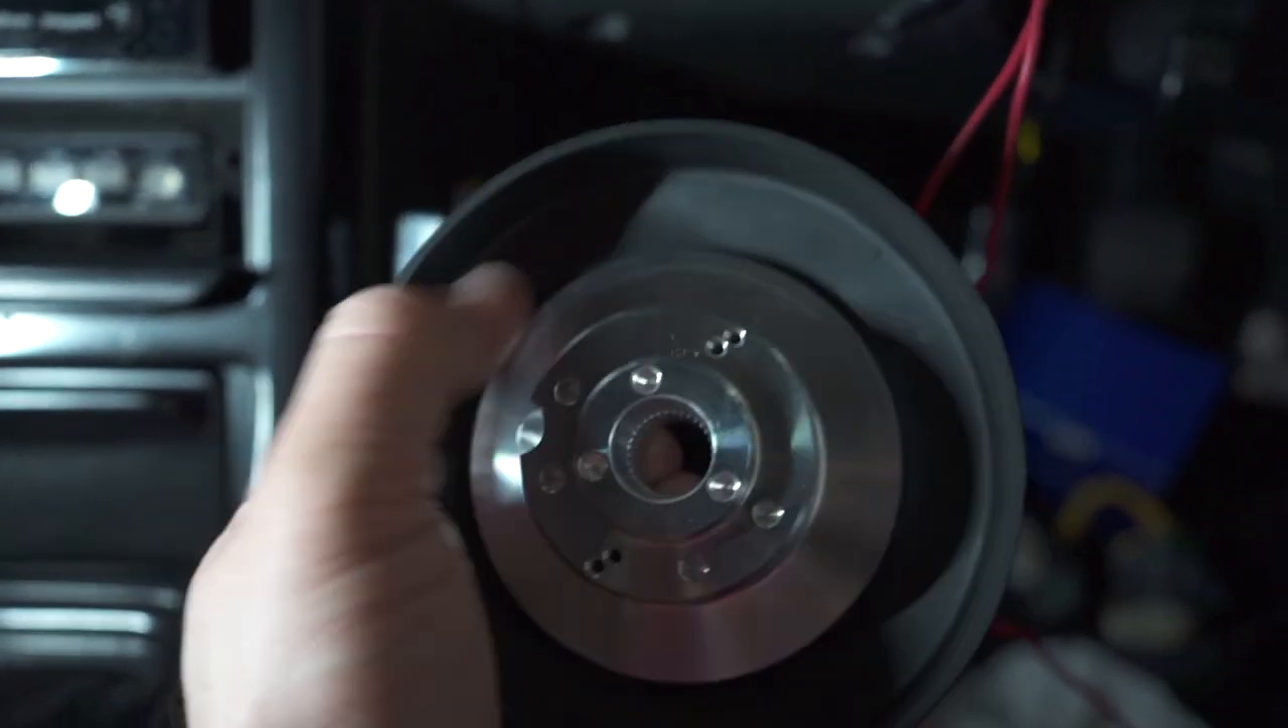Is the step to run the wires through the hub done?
No.